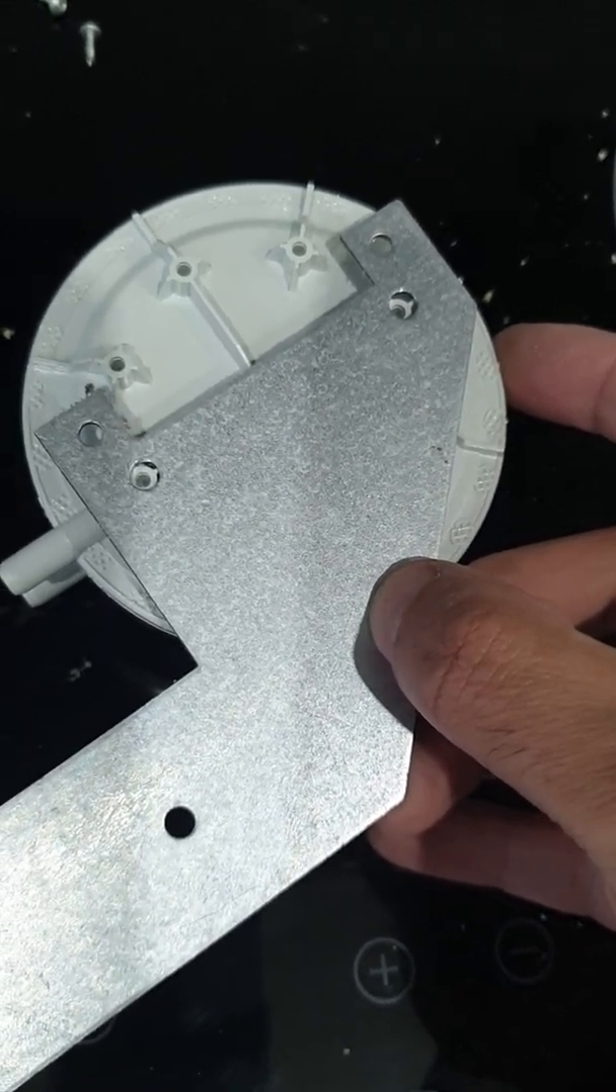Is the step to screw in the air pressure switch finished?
No.